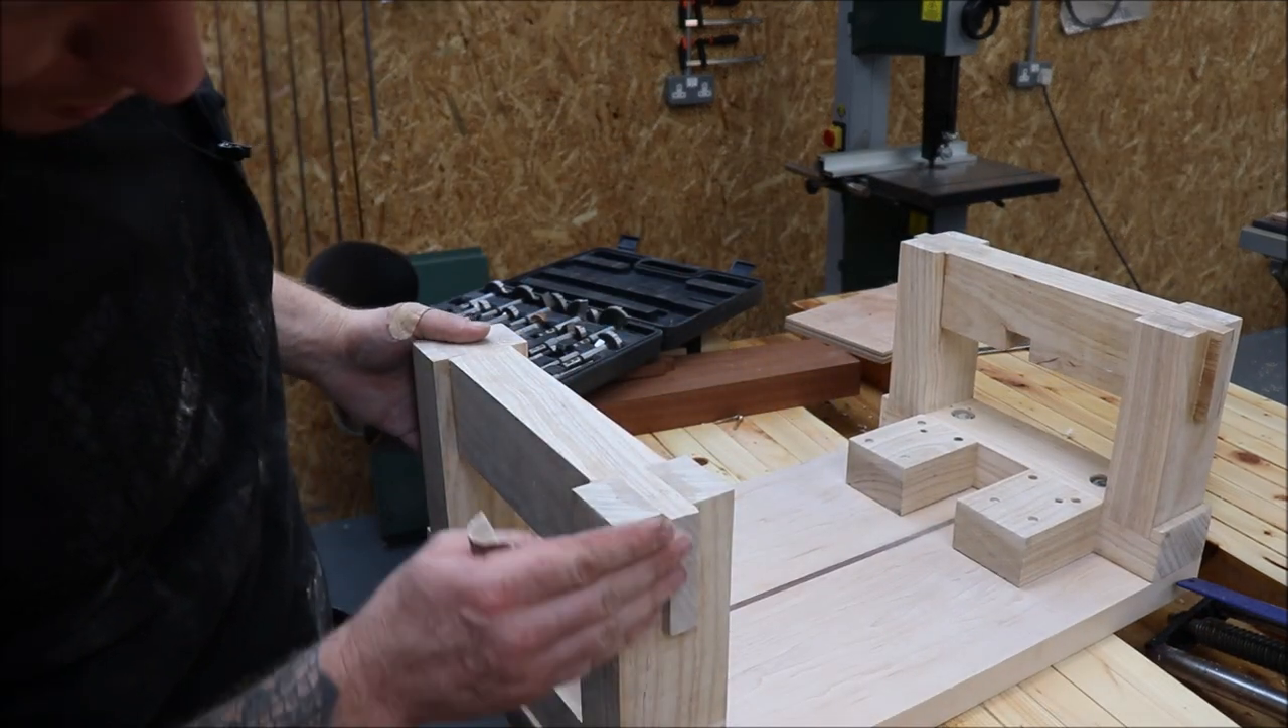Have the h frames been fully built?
Yes.